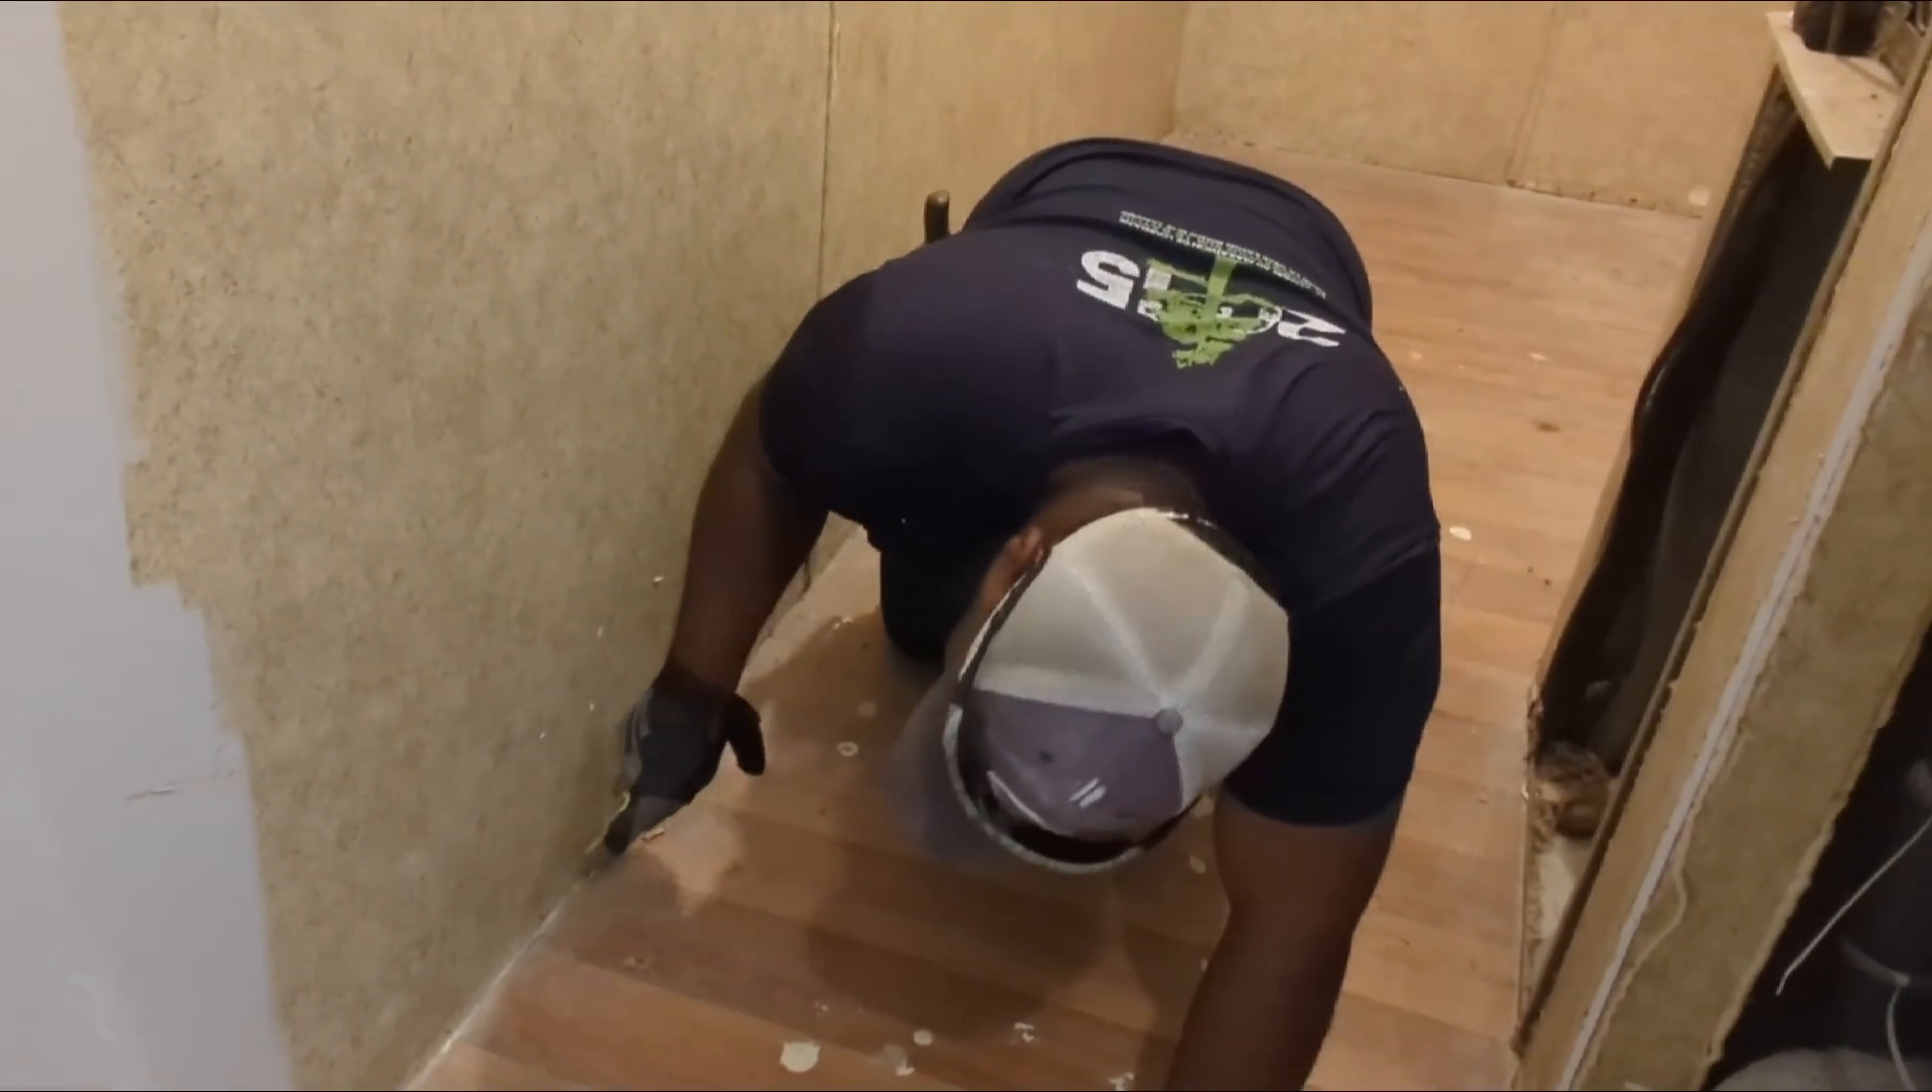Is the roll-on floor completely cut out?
No.